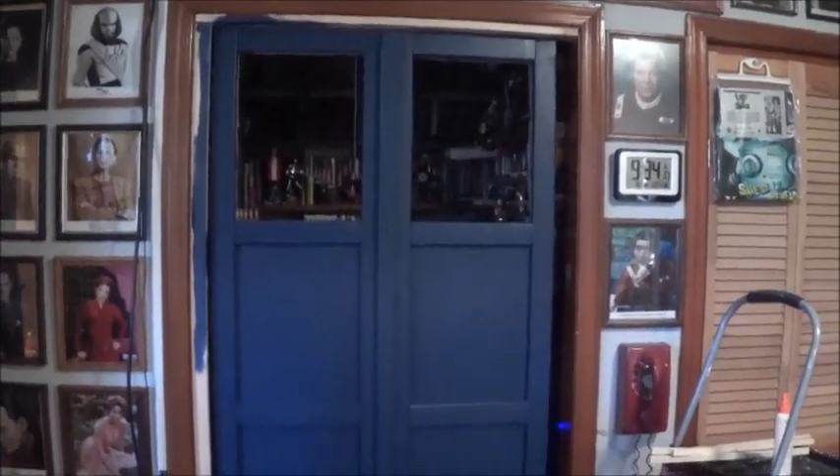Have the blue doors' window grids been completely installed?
No.